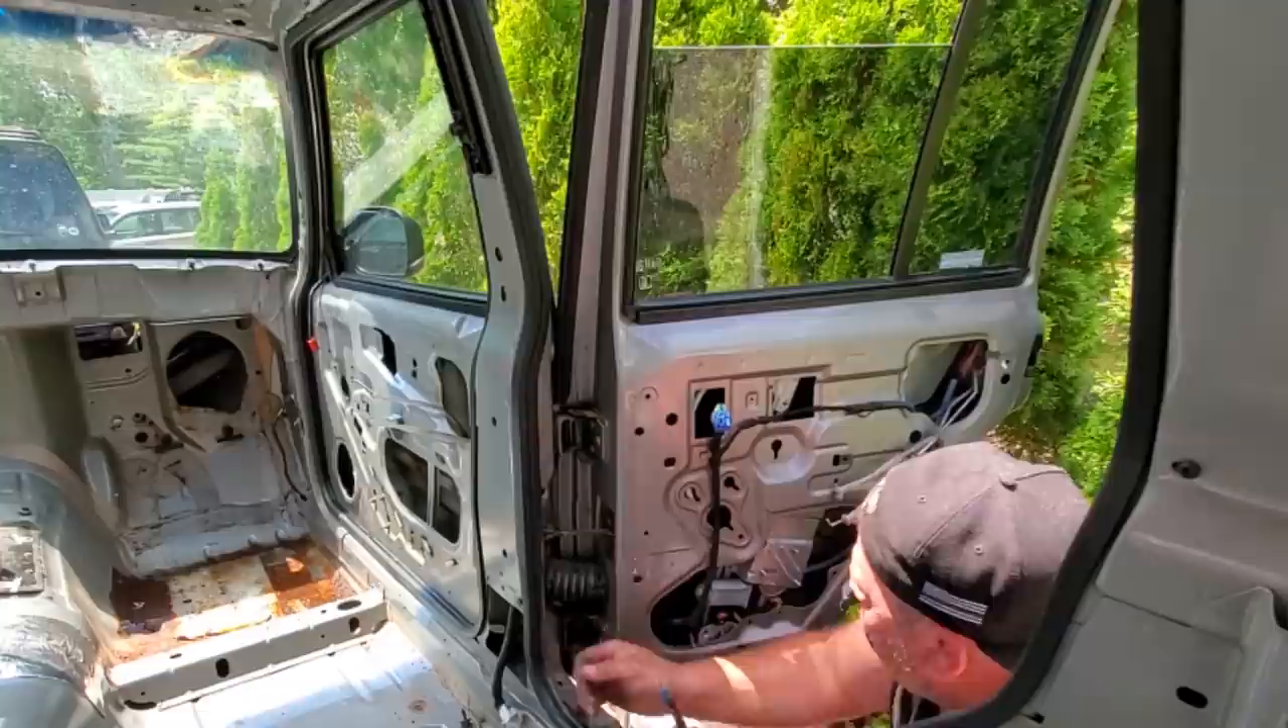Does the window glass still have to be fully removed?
Yes.